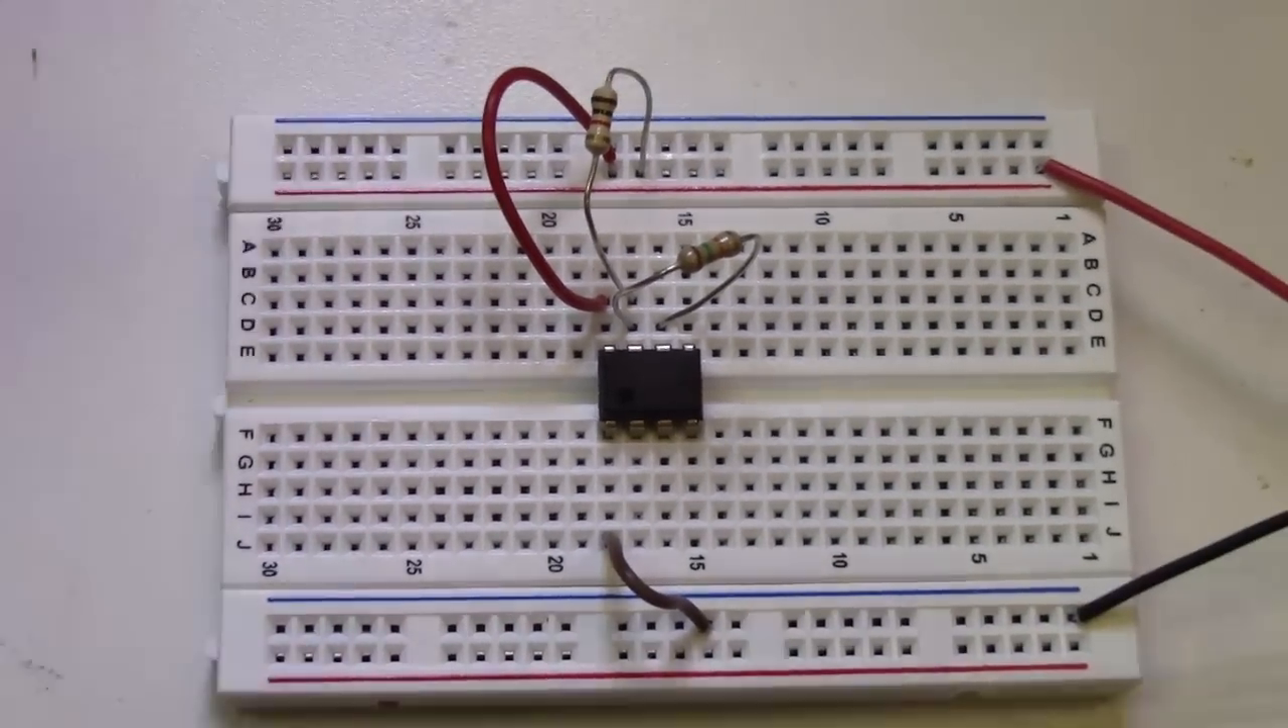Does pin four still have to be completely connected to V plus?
Yes.